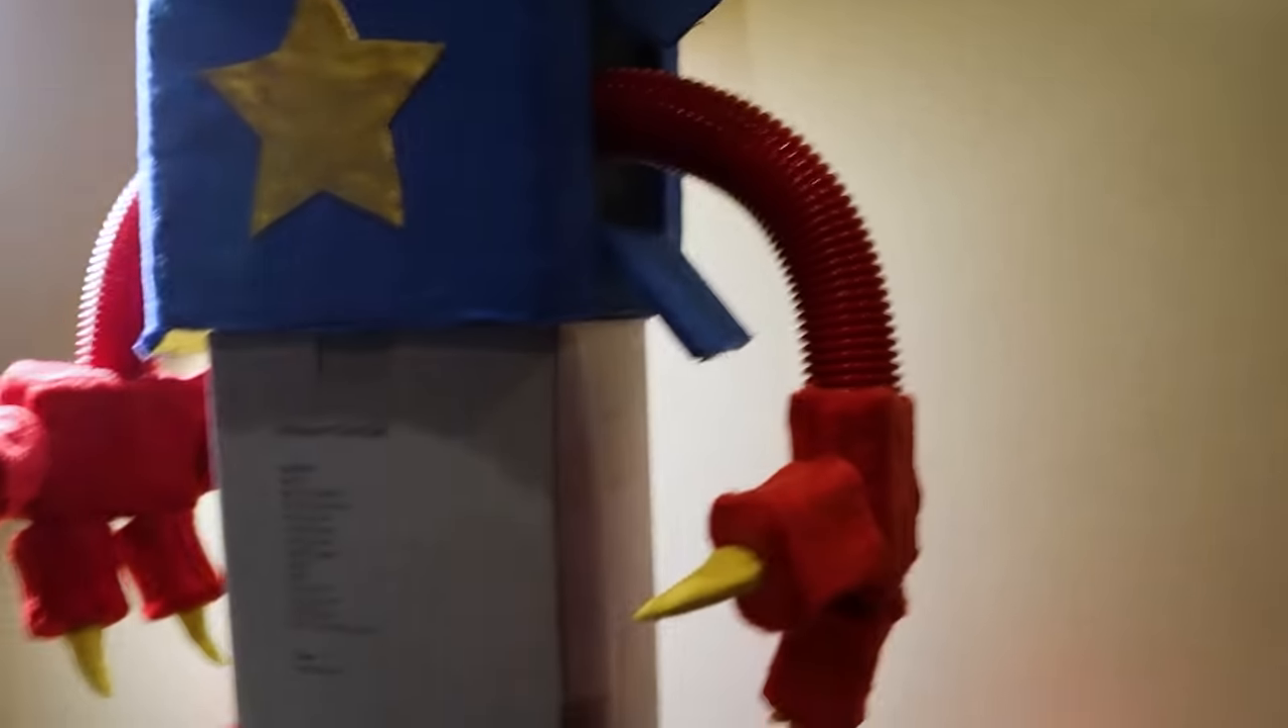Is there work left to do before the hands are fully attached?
No.